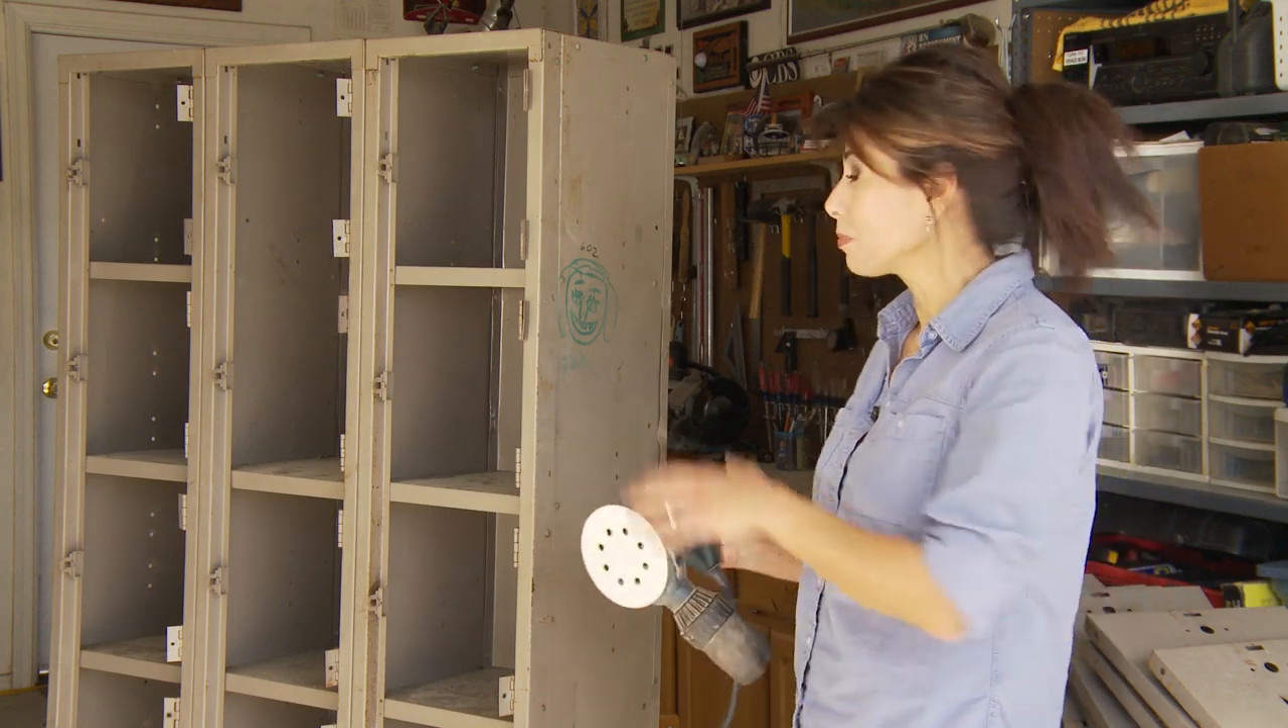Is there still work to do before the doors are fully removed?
No.